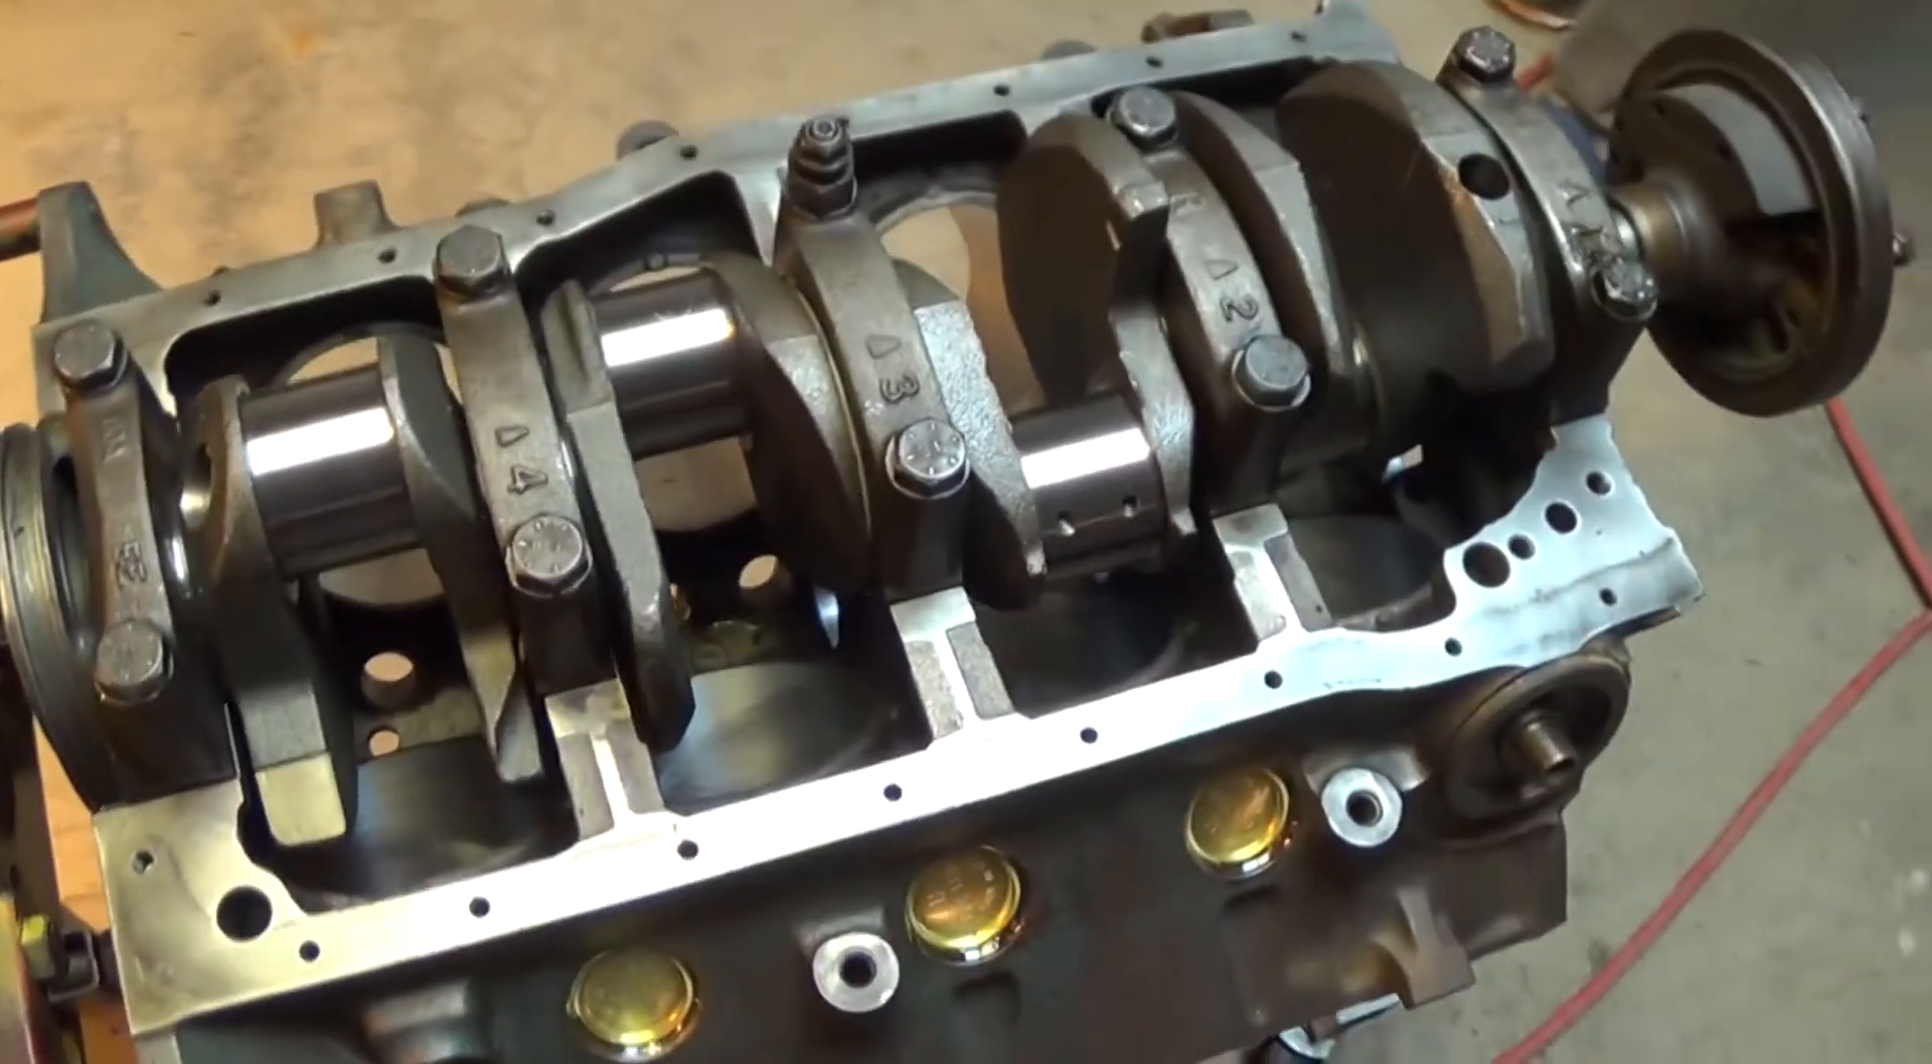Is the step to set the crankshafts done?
Yes.